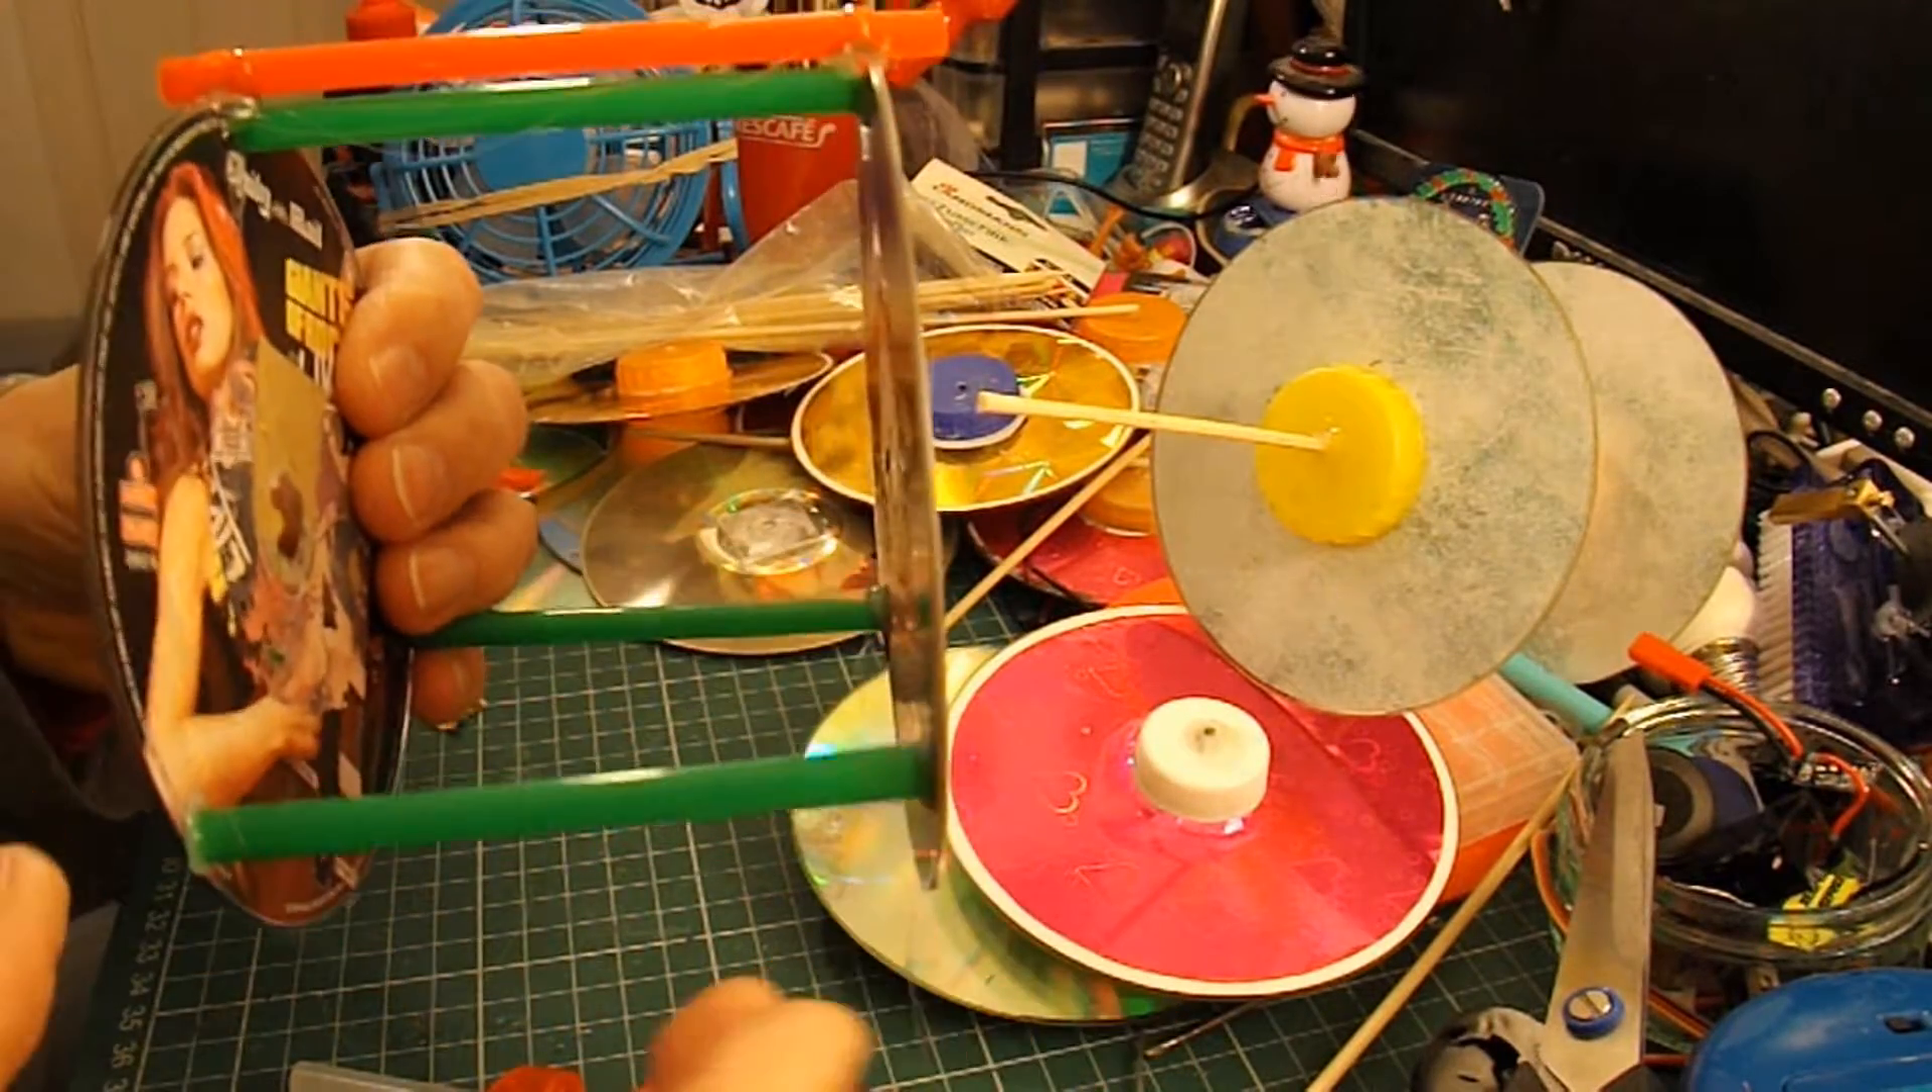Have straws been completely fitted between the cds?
Yes.